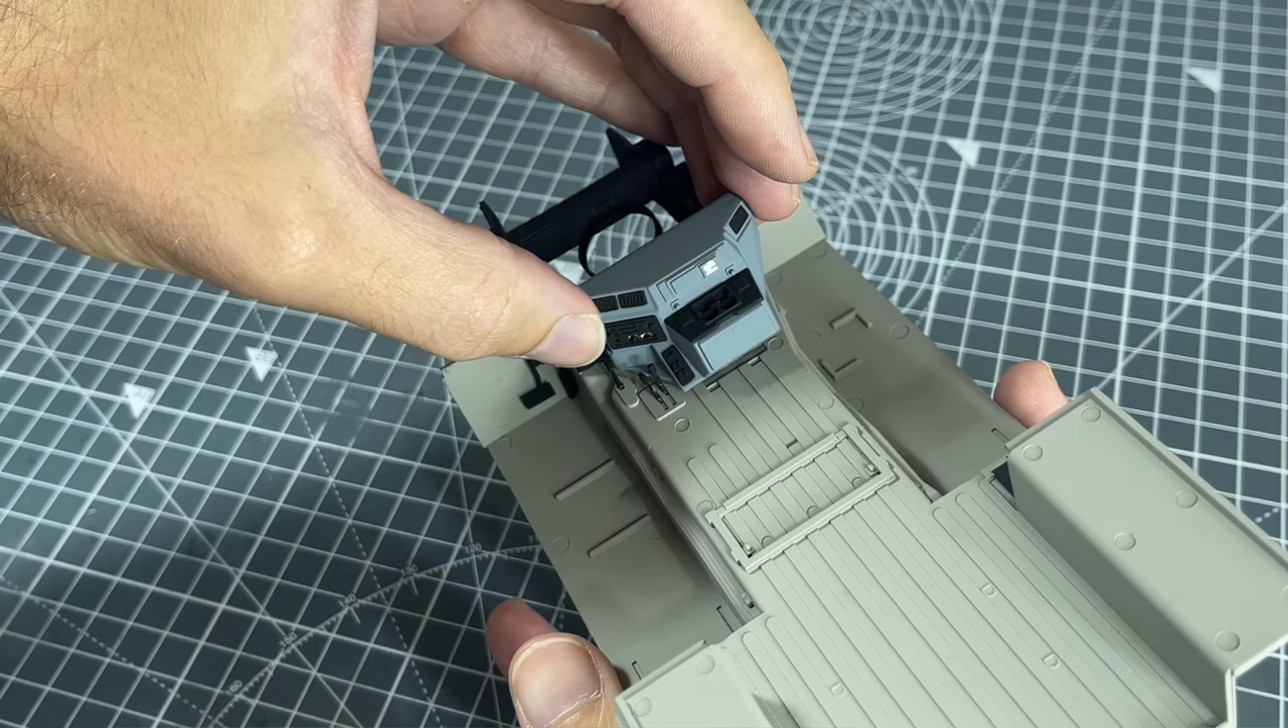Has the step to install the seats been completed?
No.